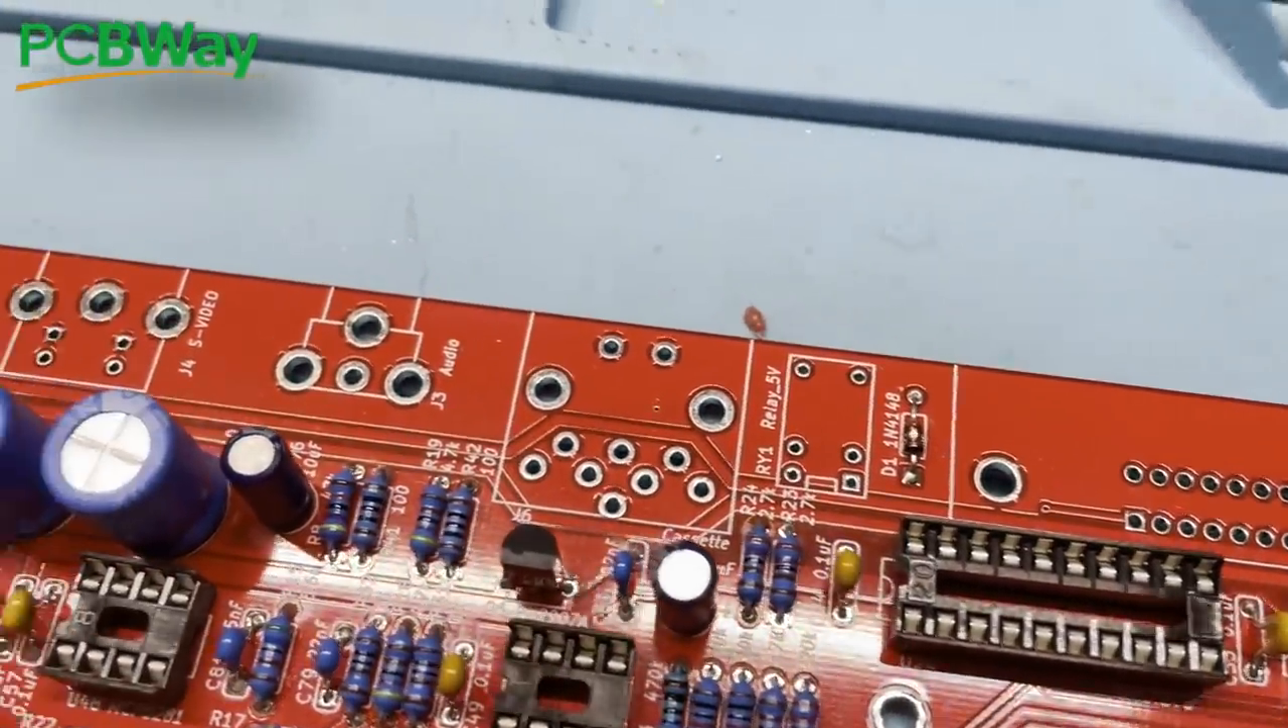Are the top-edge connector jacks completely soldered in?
No.